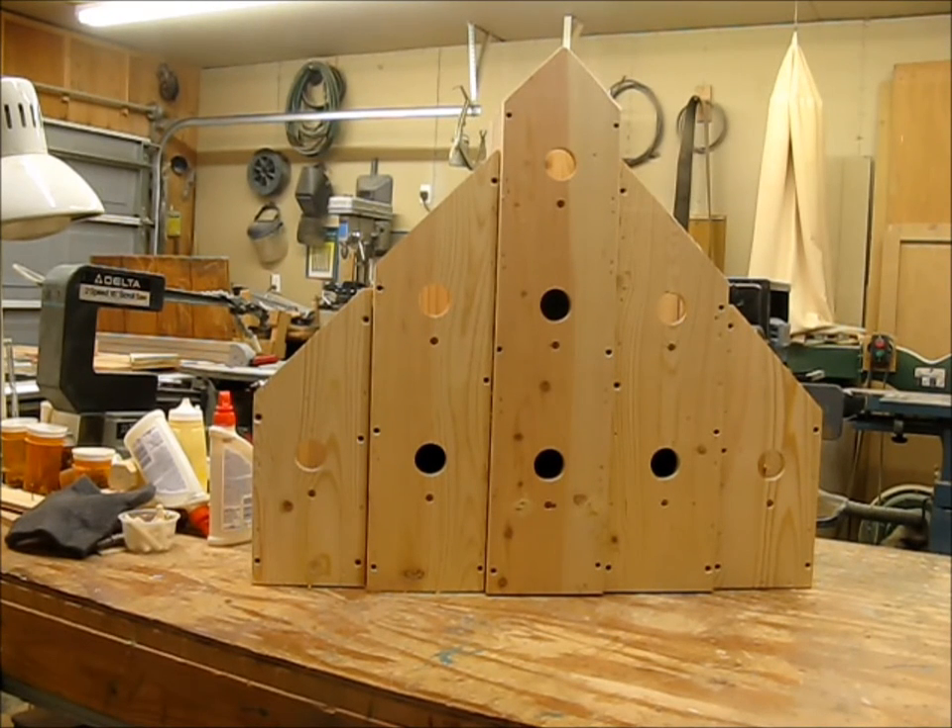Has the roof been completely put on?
No.